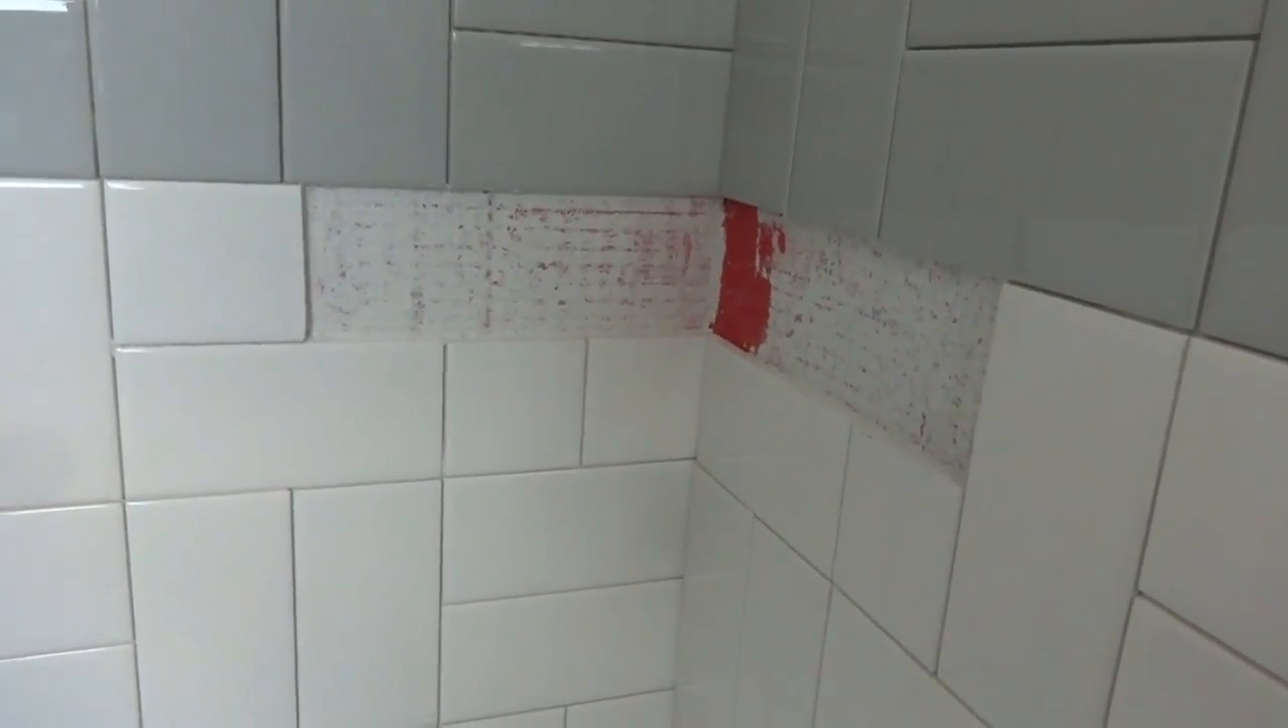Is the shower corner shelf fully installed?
No.